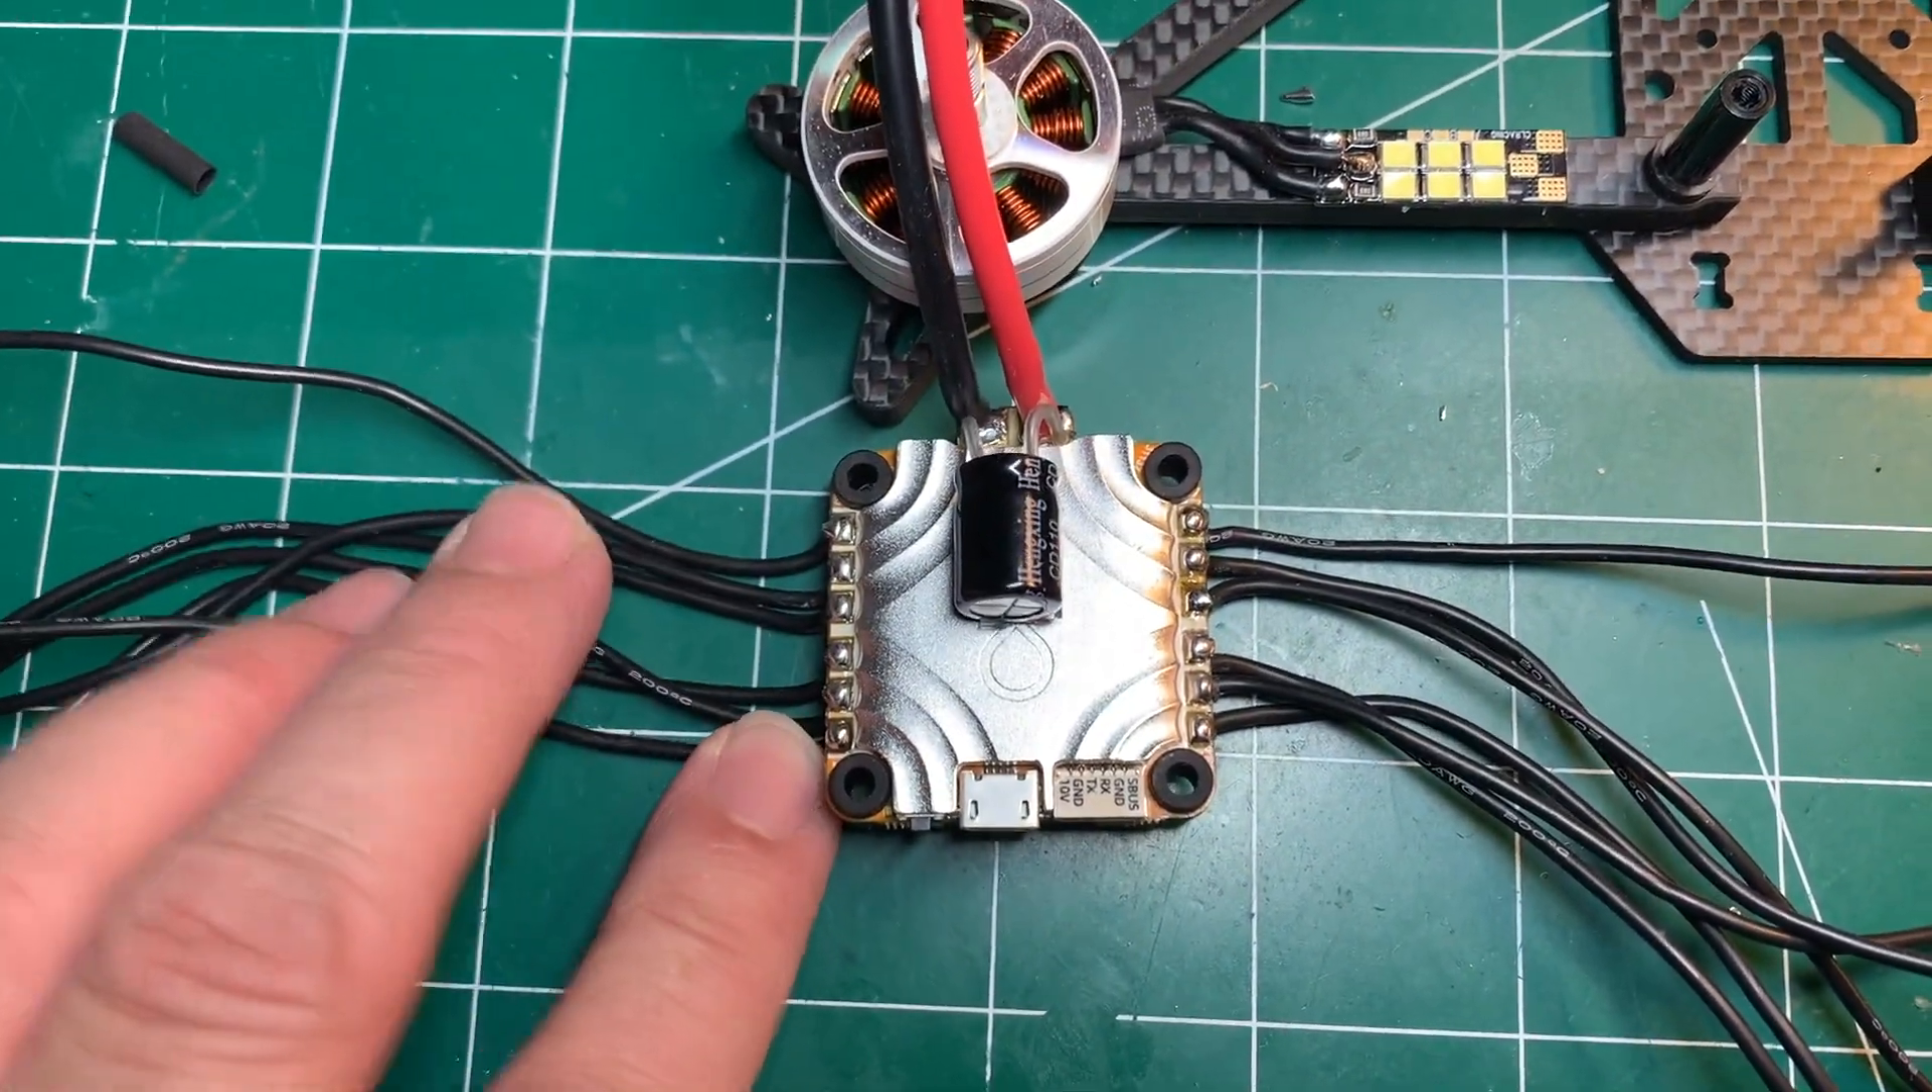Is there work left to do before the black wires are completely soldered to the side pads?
No.